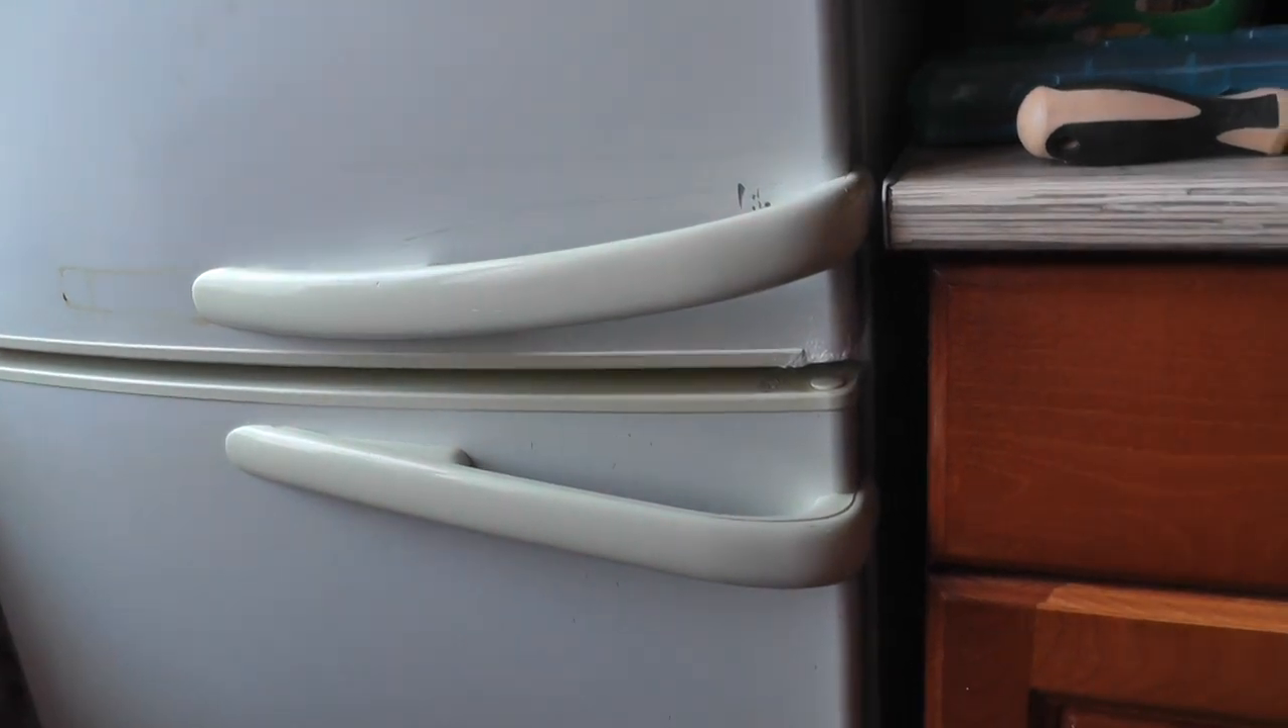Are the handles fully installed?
Yes.